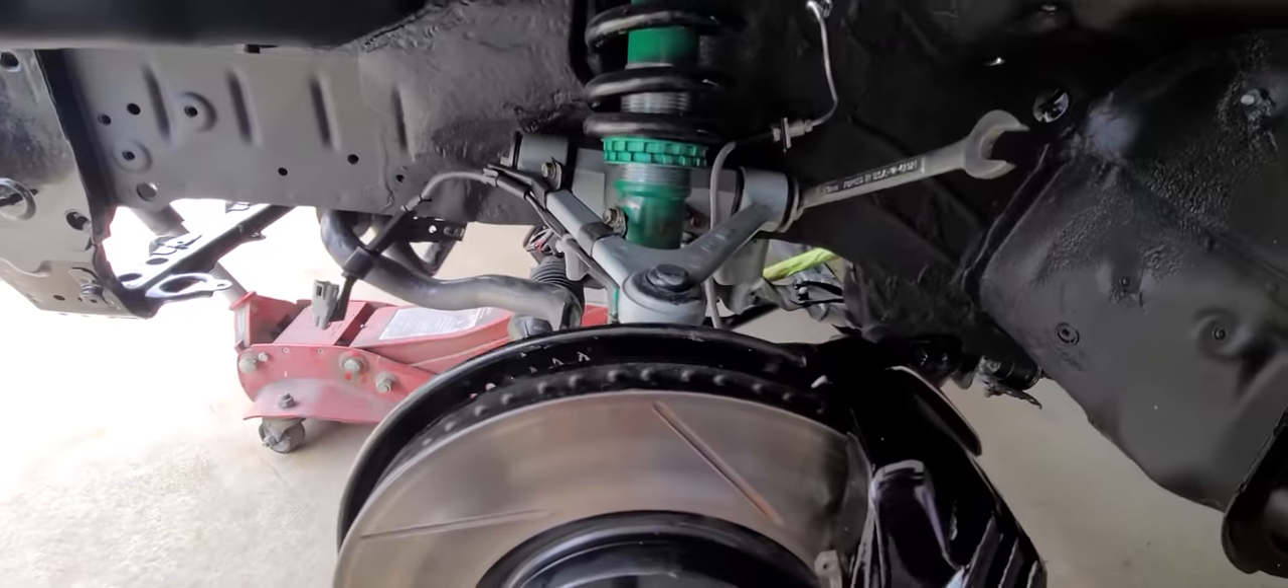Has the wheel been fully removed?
Yes.